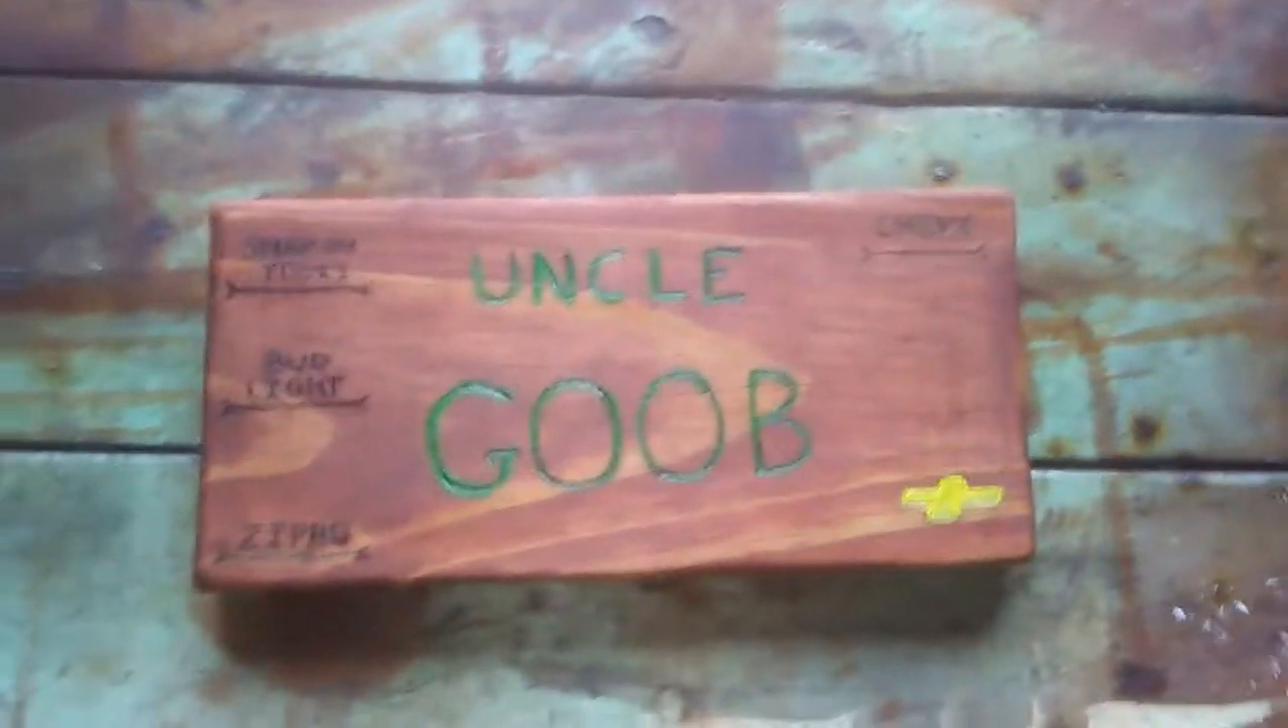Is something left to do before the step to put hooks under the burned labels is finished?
Yes.